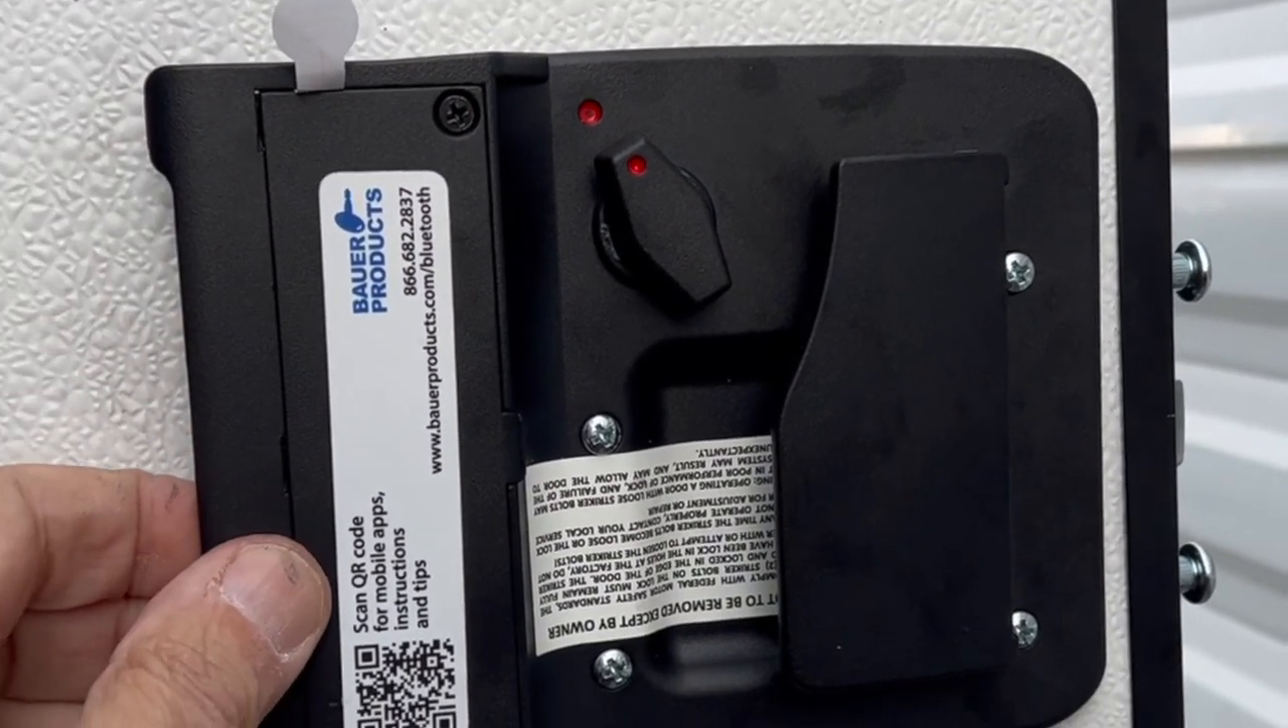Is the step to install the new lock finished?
Yes.